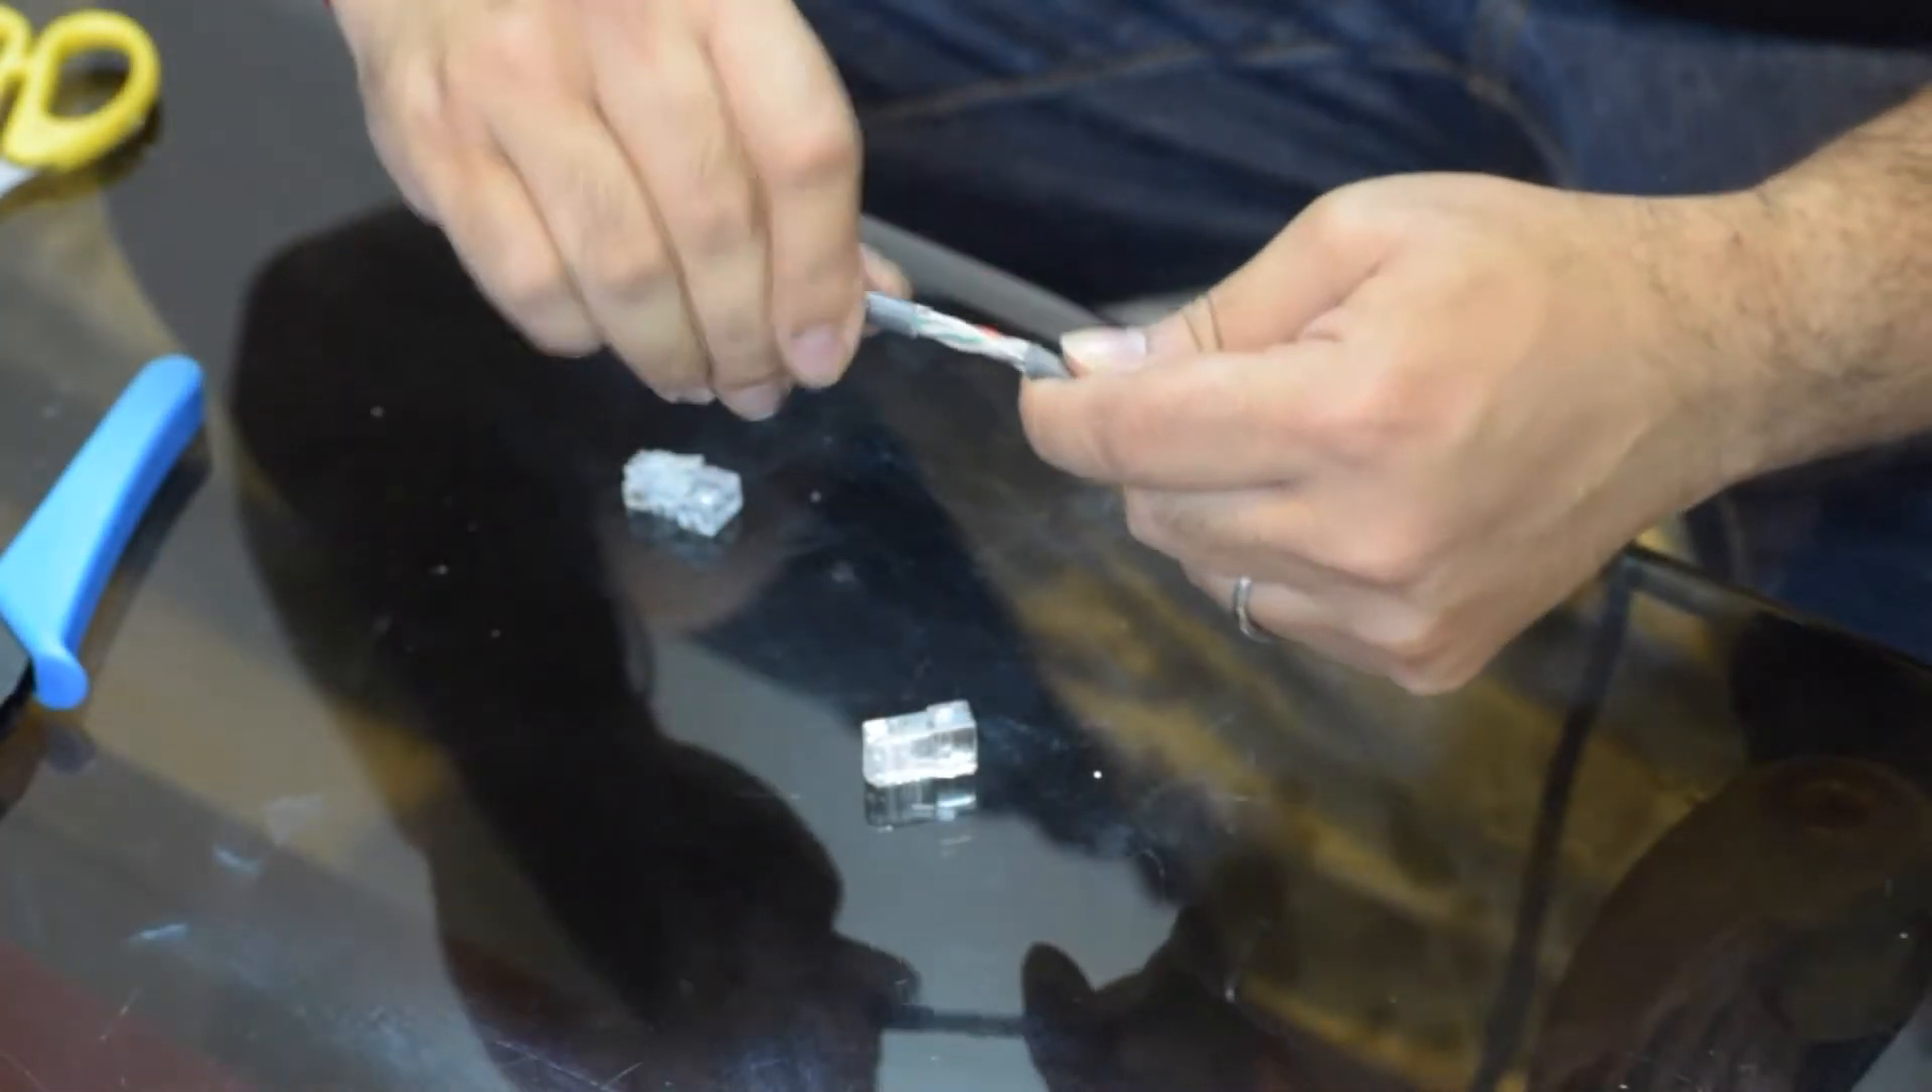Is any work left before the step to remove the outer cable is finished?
Yes.